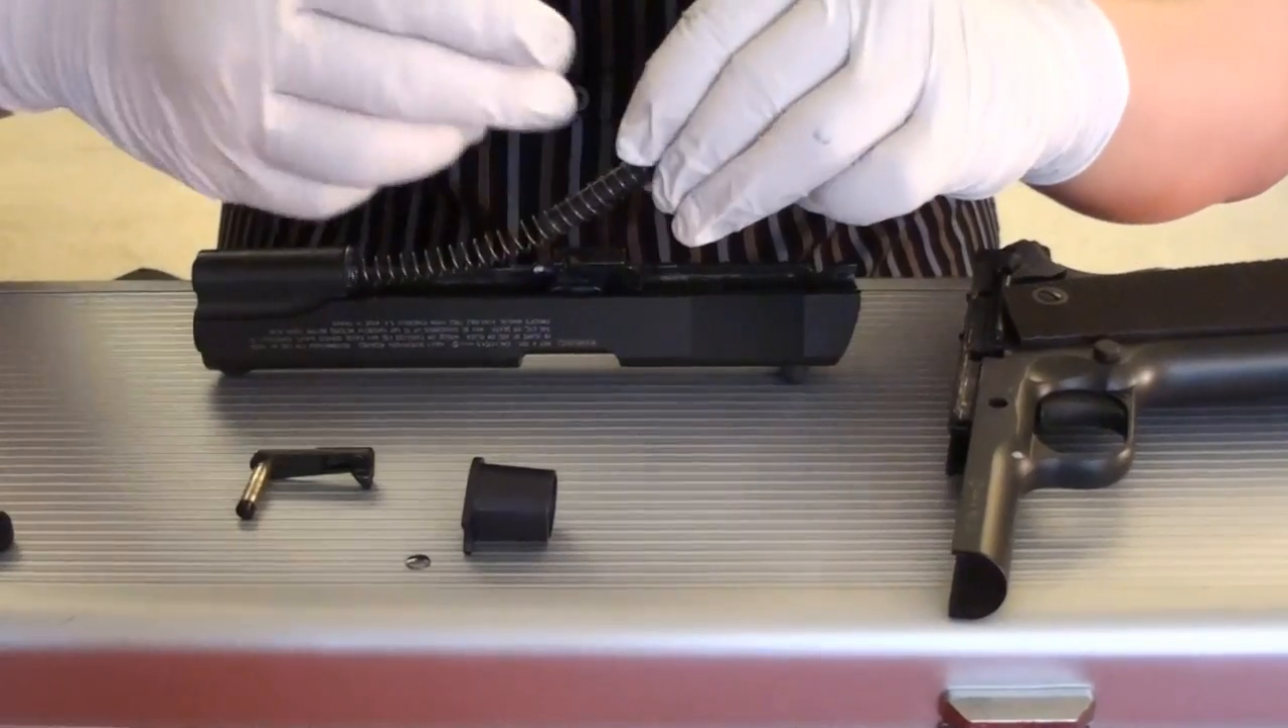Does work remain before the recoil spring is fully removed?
Yes.